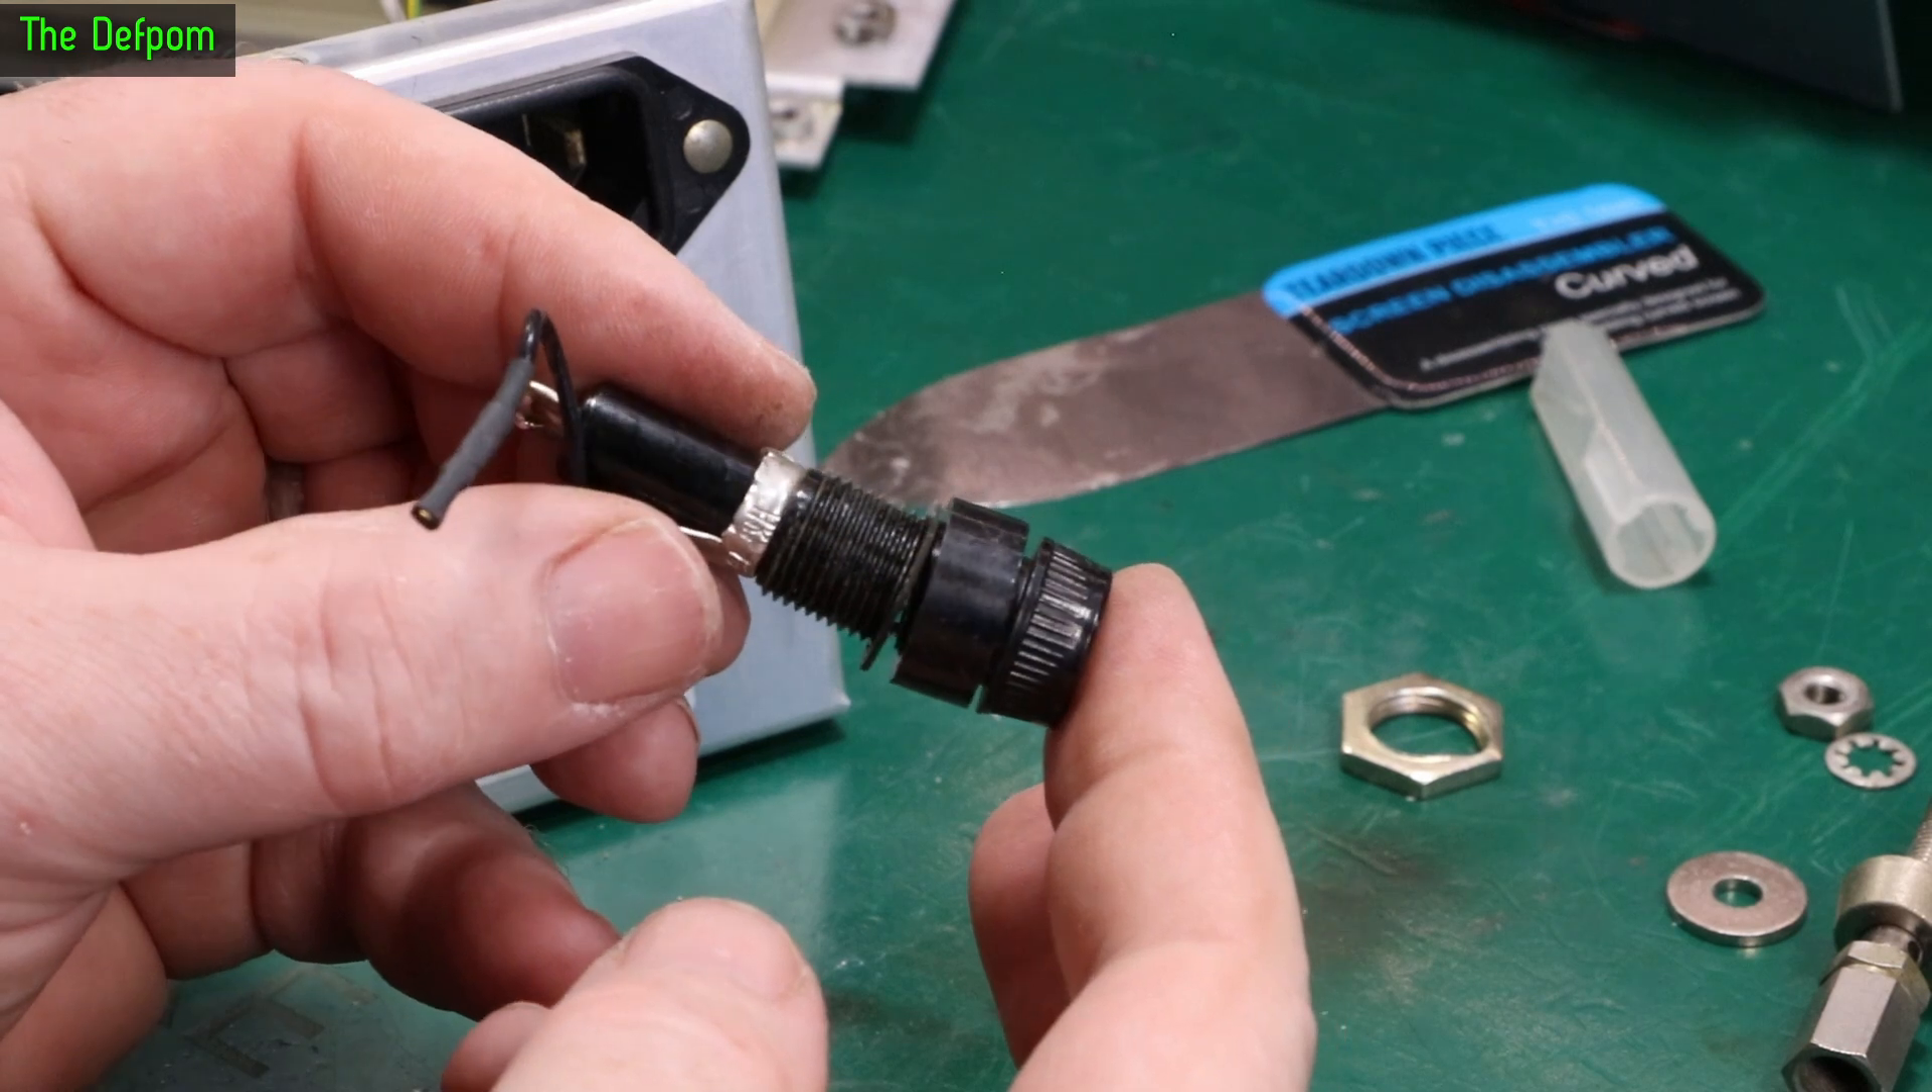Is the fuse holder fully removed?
Yes.